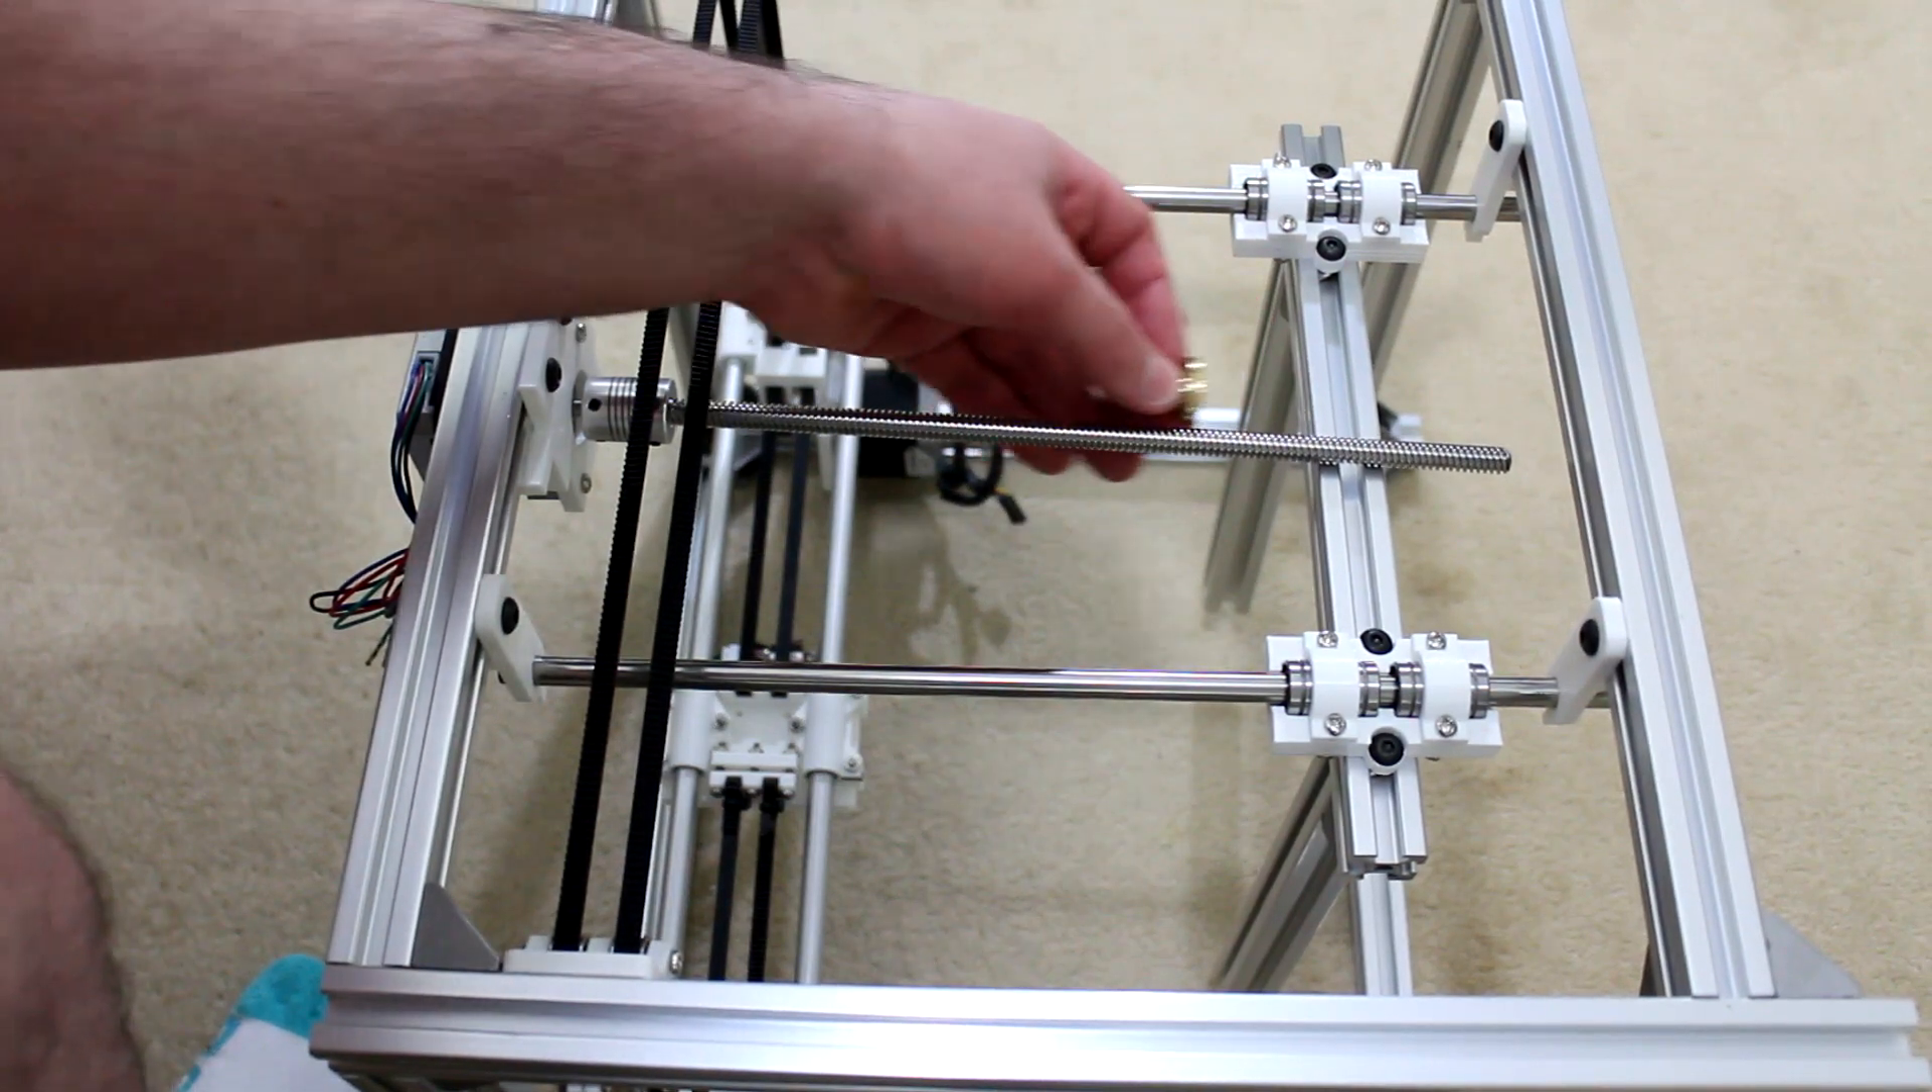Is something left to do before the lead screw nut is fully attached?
Yes.